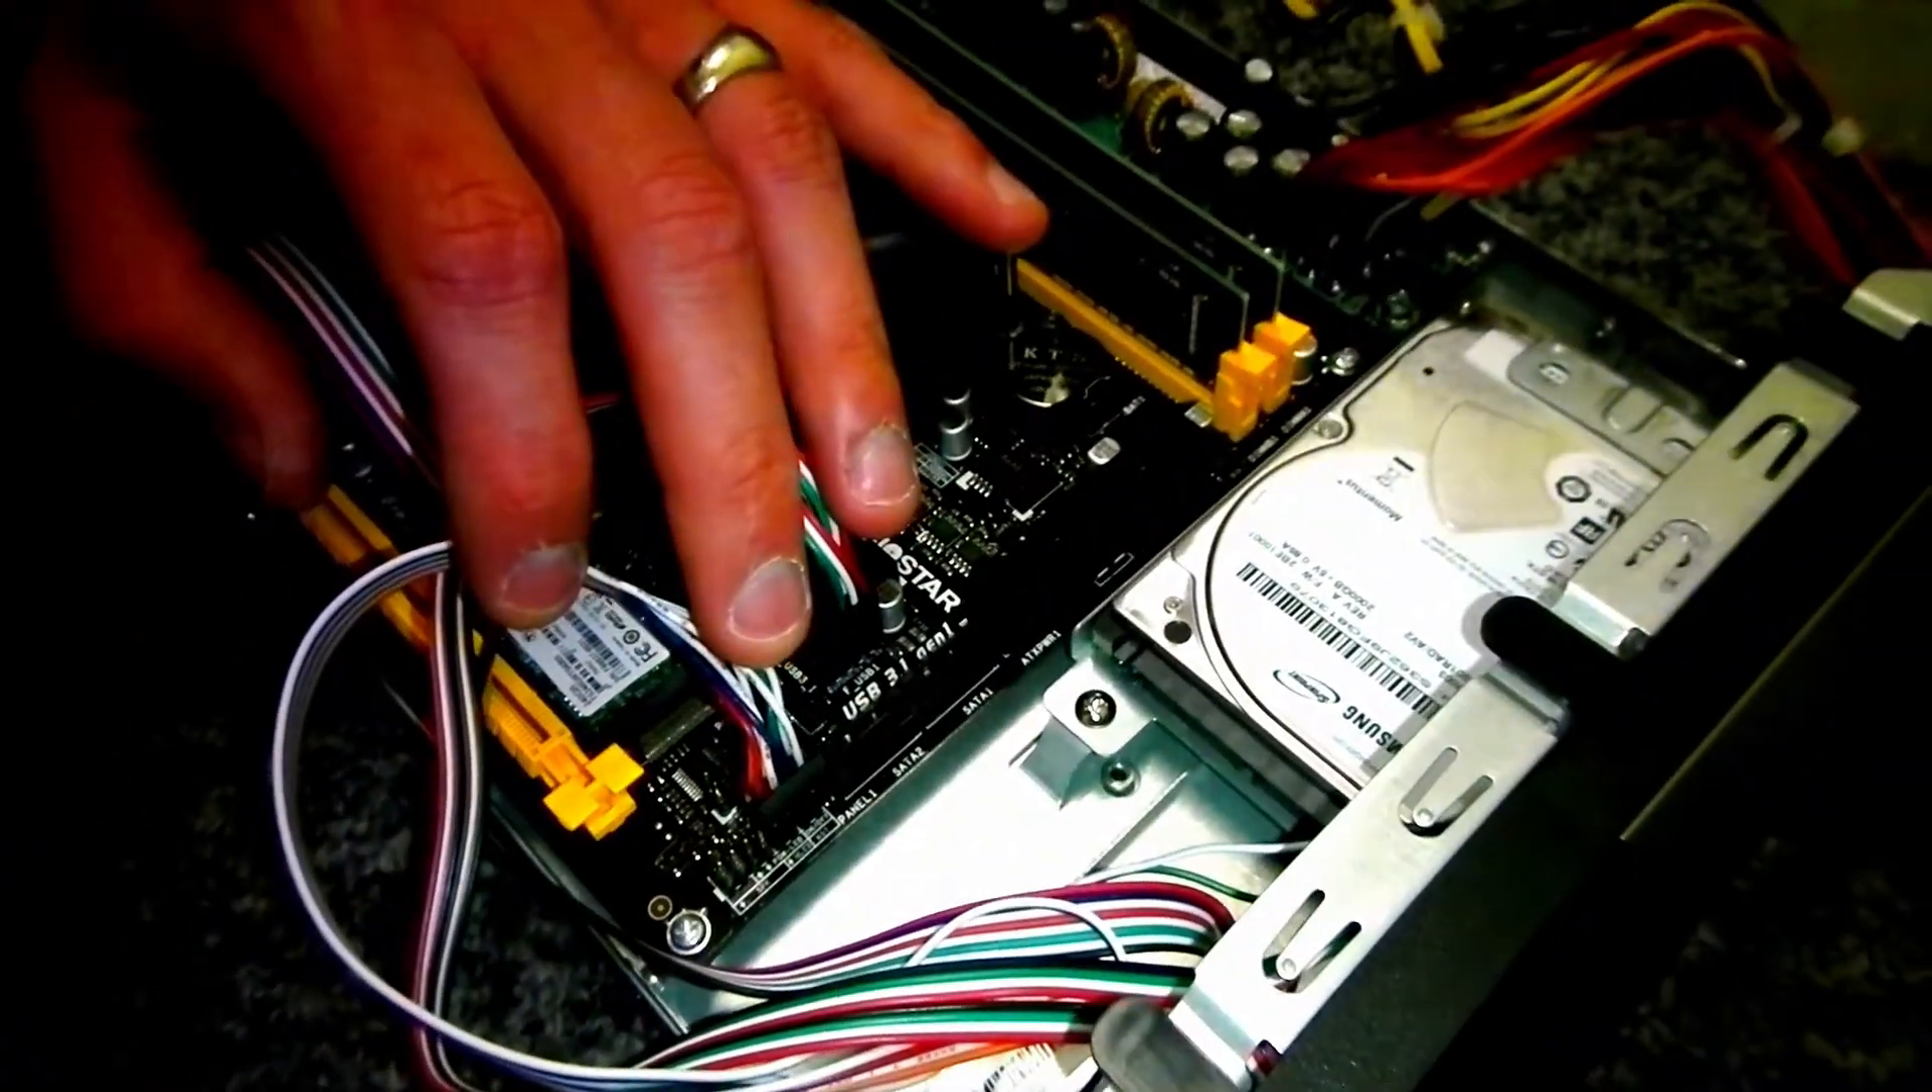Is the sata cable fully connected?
No.